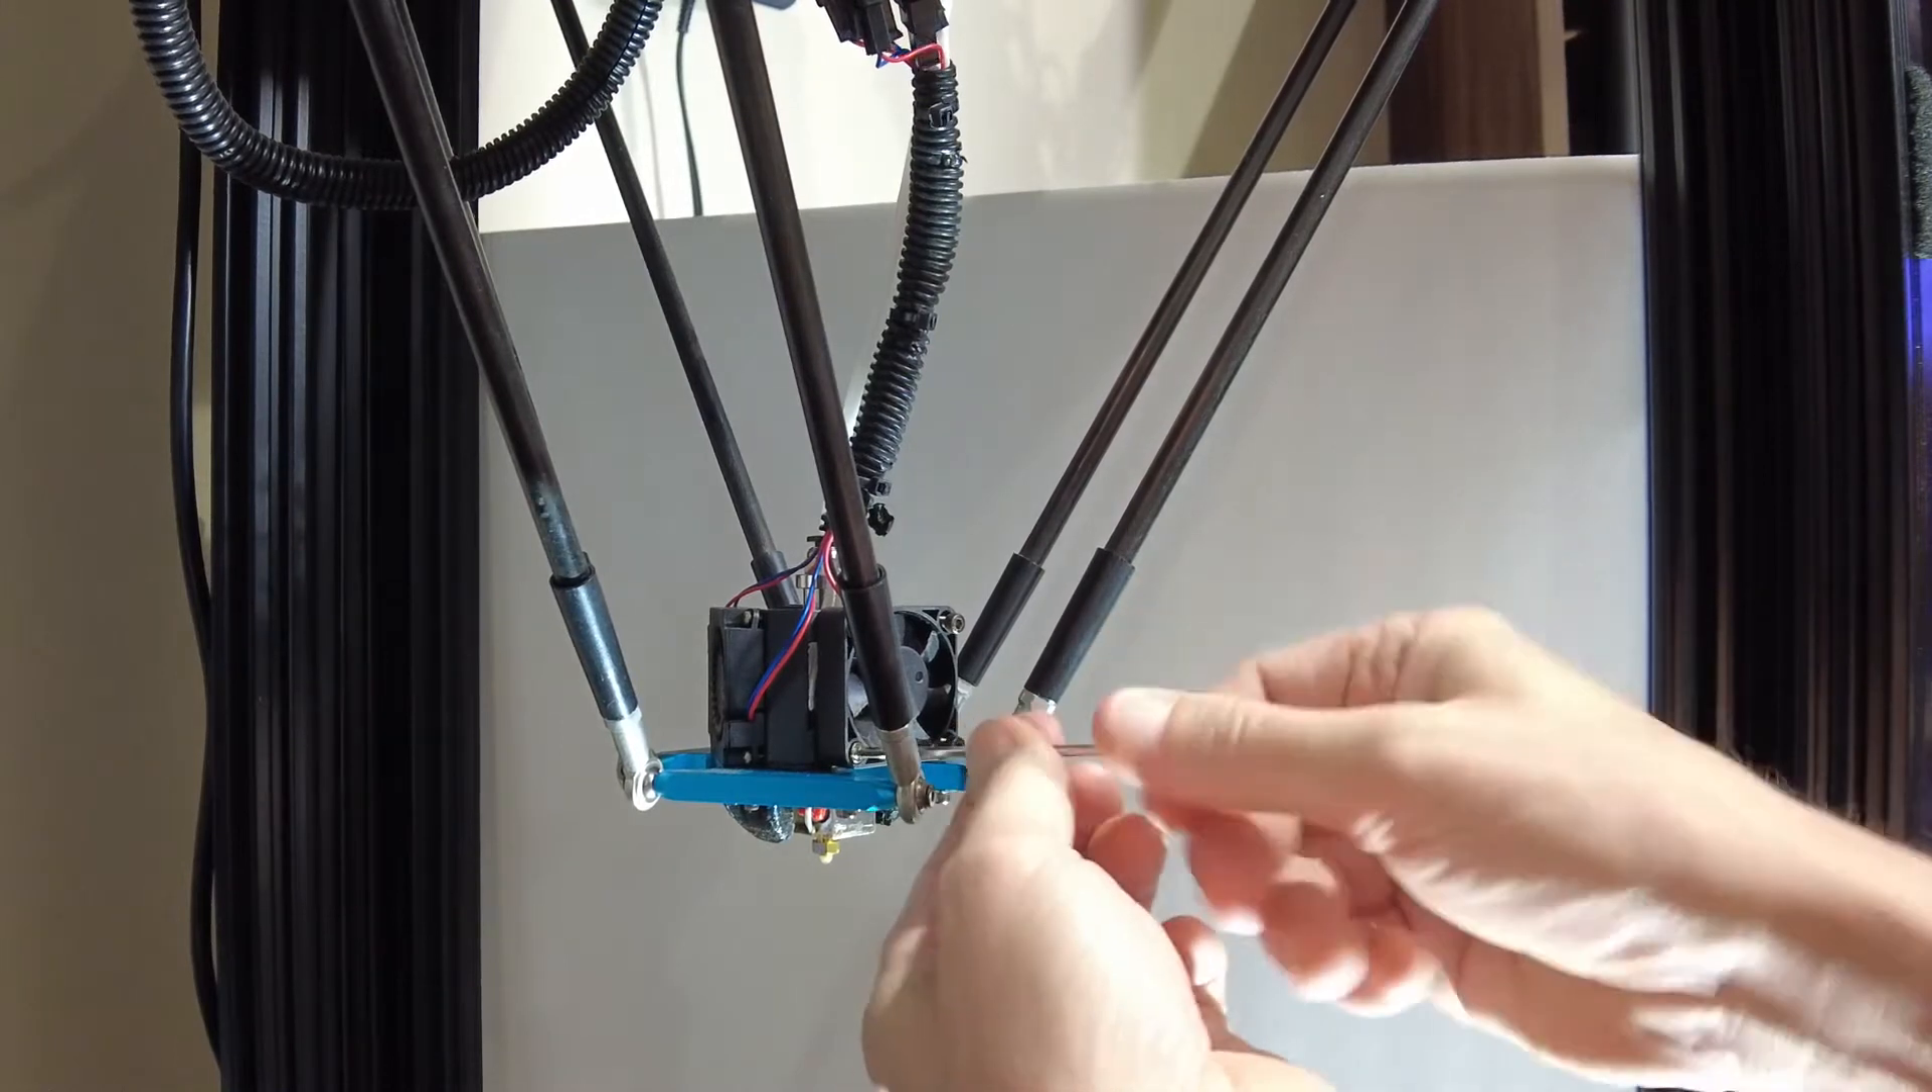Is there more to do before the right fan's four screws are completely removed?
Yes.